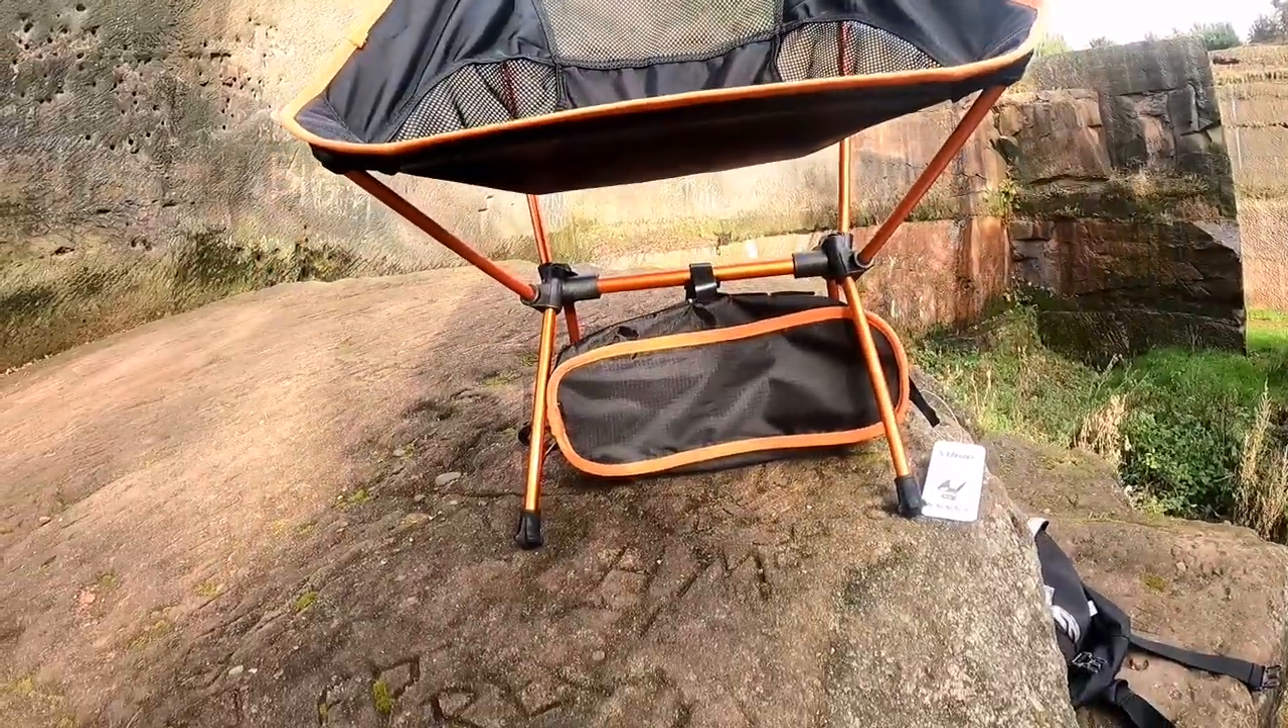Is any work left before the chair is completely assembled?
No.